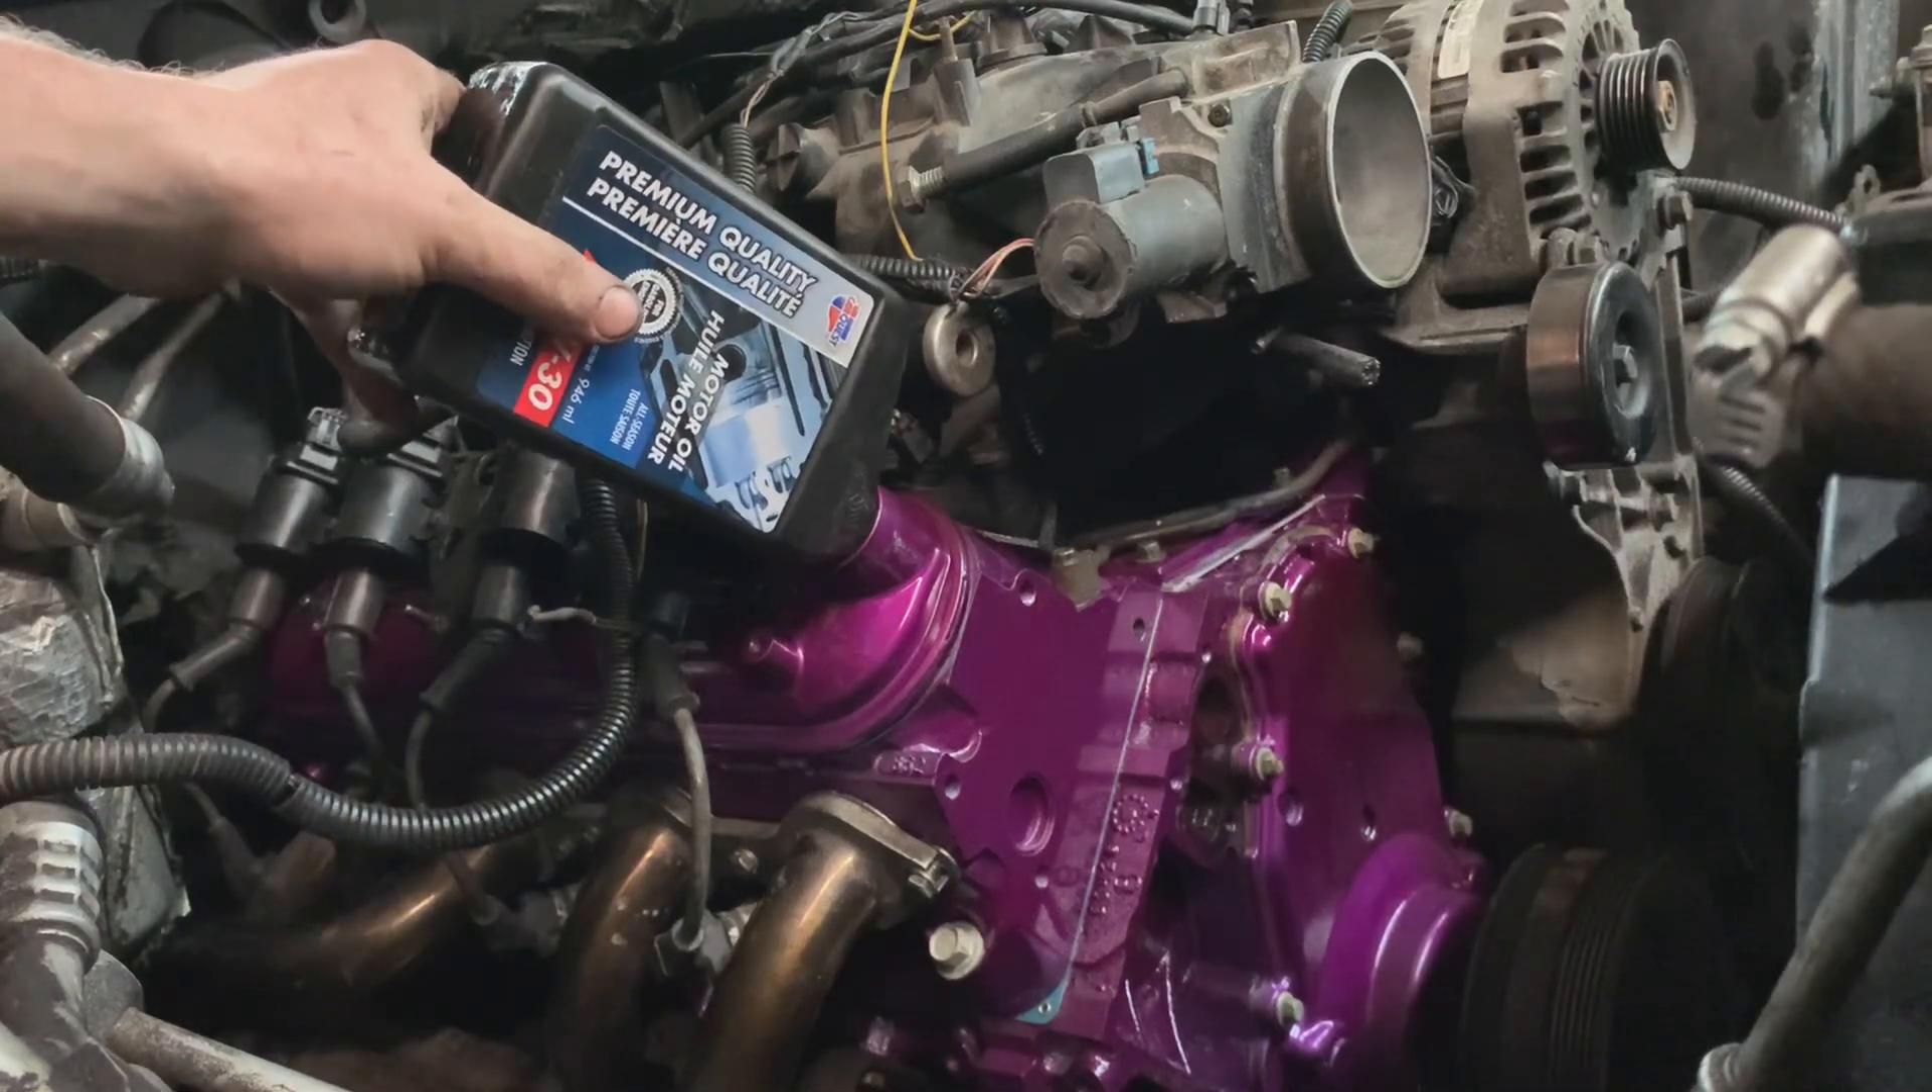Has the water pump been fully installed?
No.